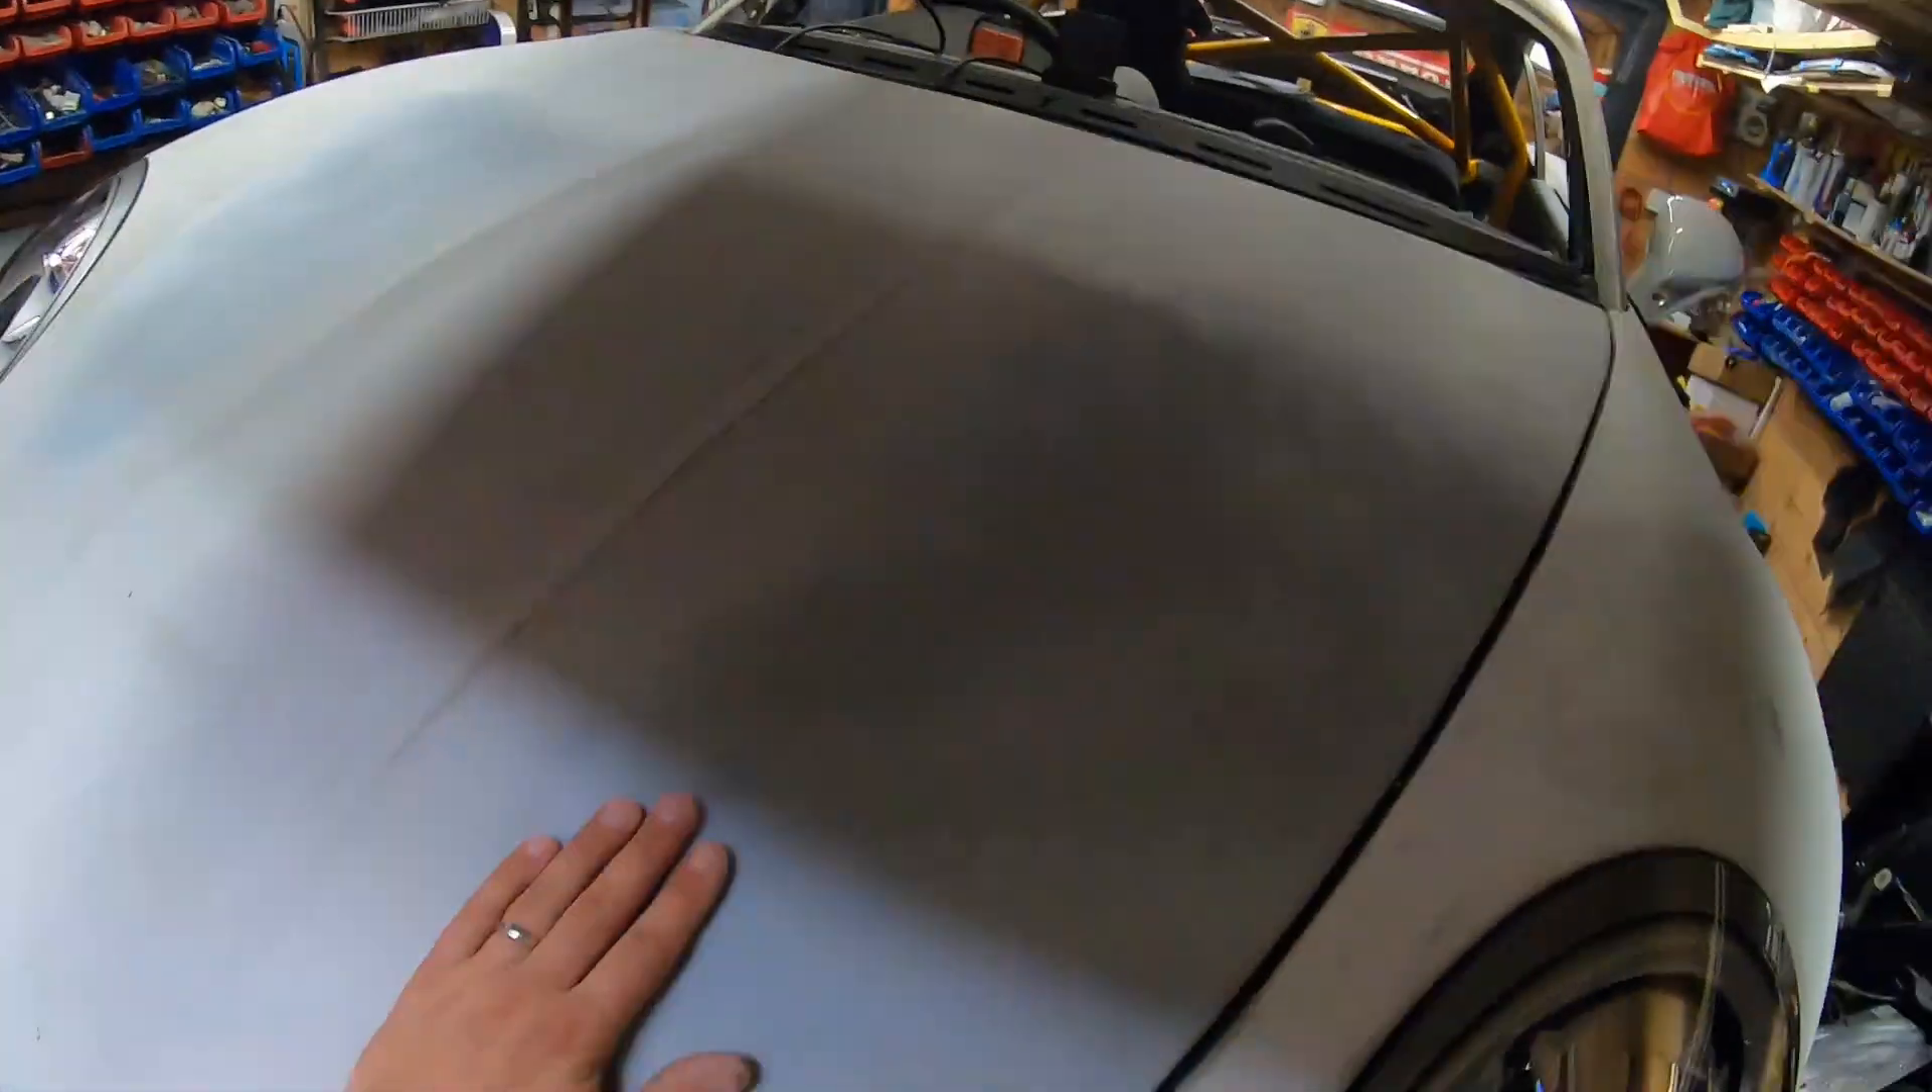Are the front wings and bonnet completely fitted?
Yes.